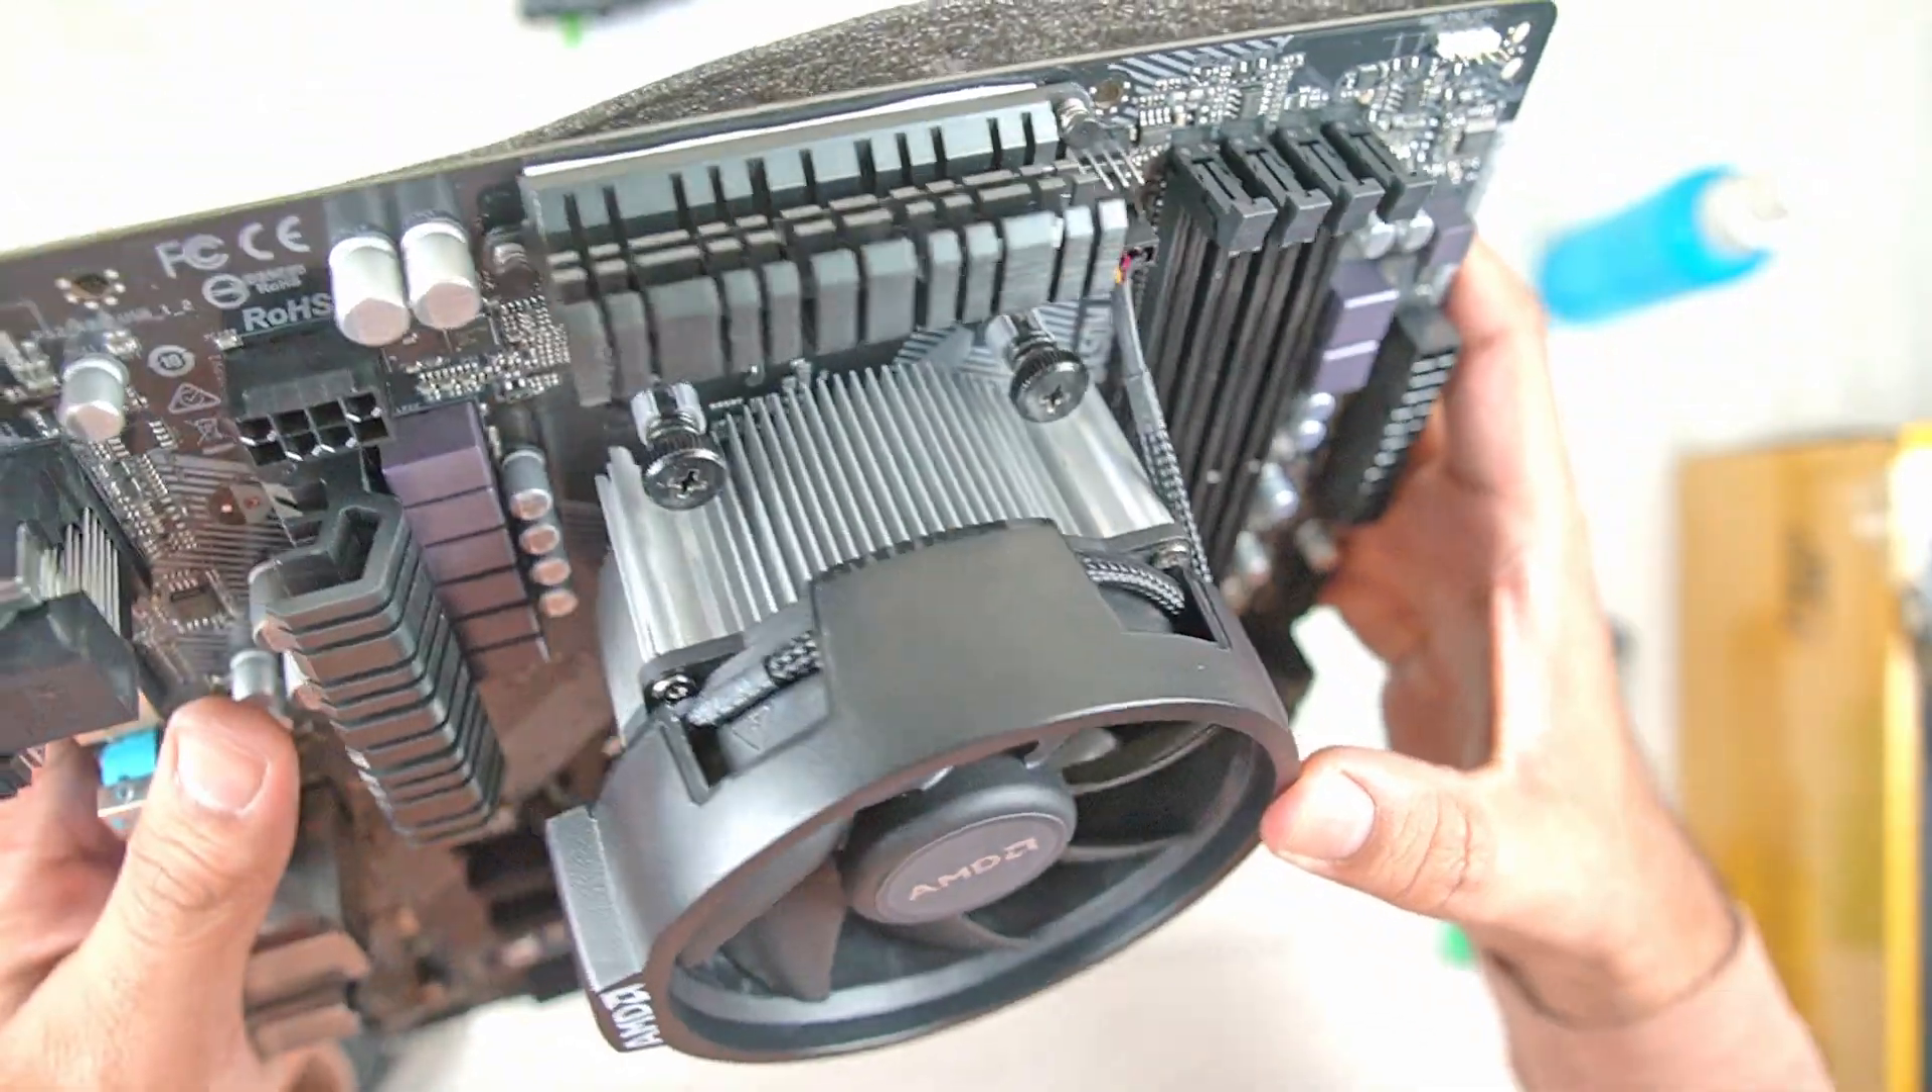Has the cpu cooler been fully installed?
Yes.